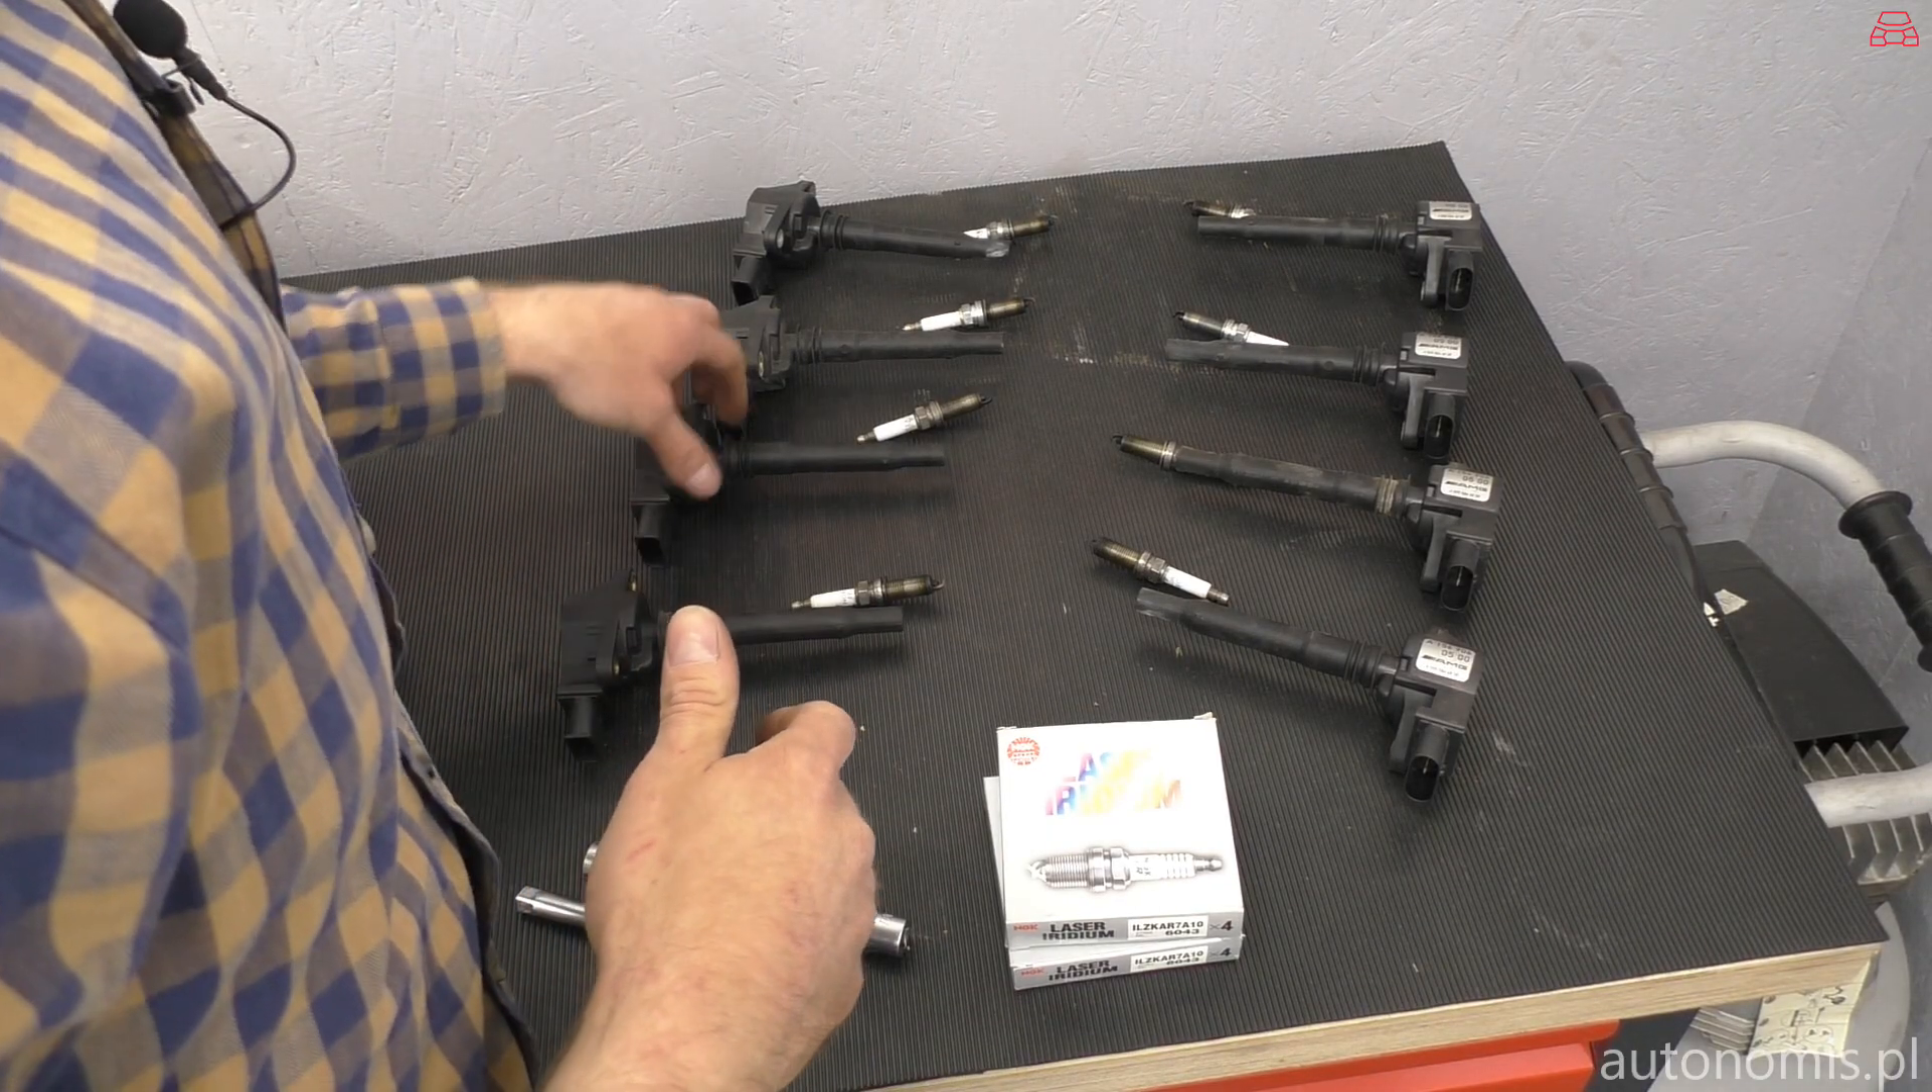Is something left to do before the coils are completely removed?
No.